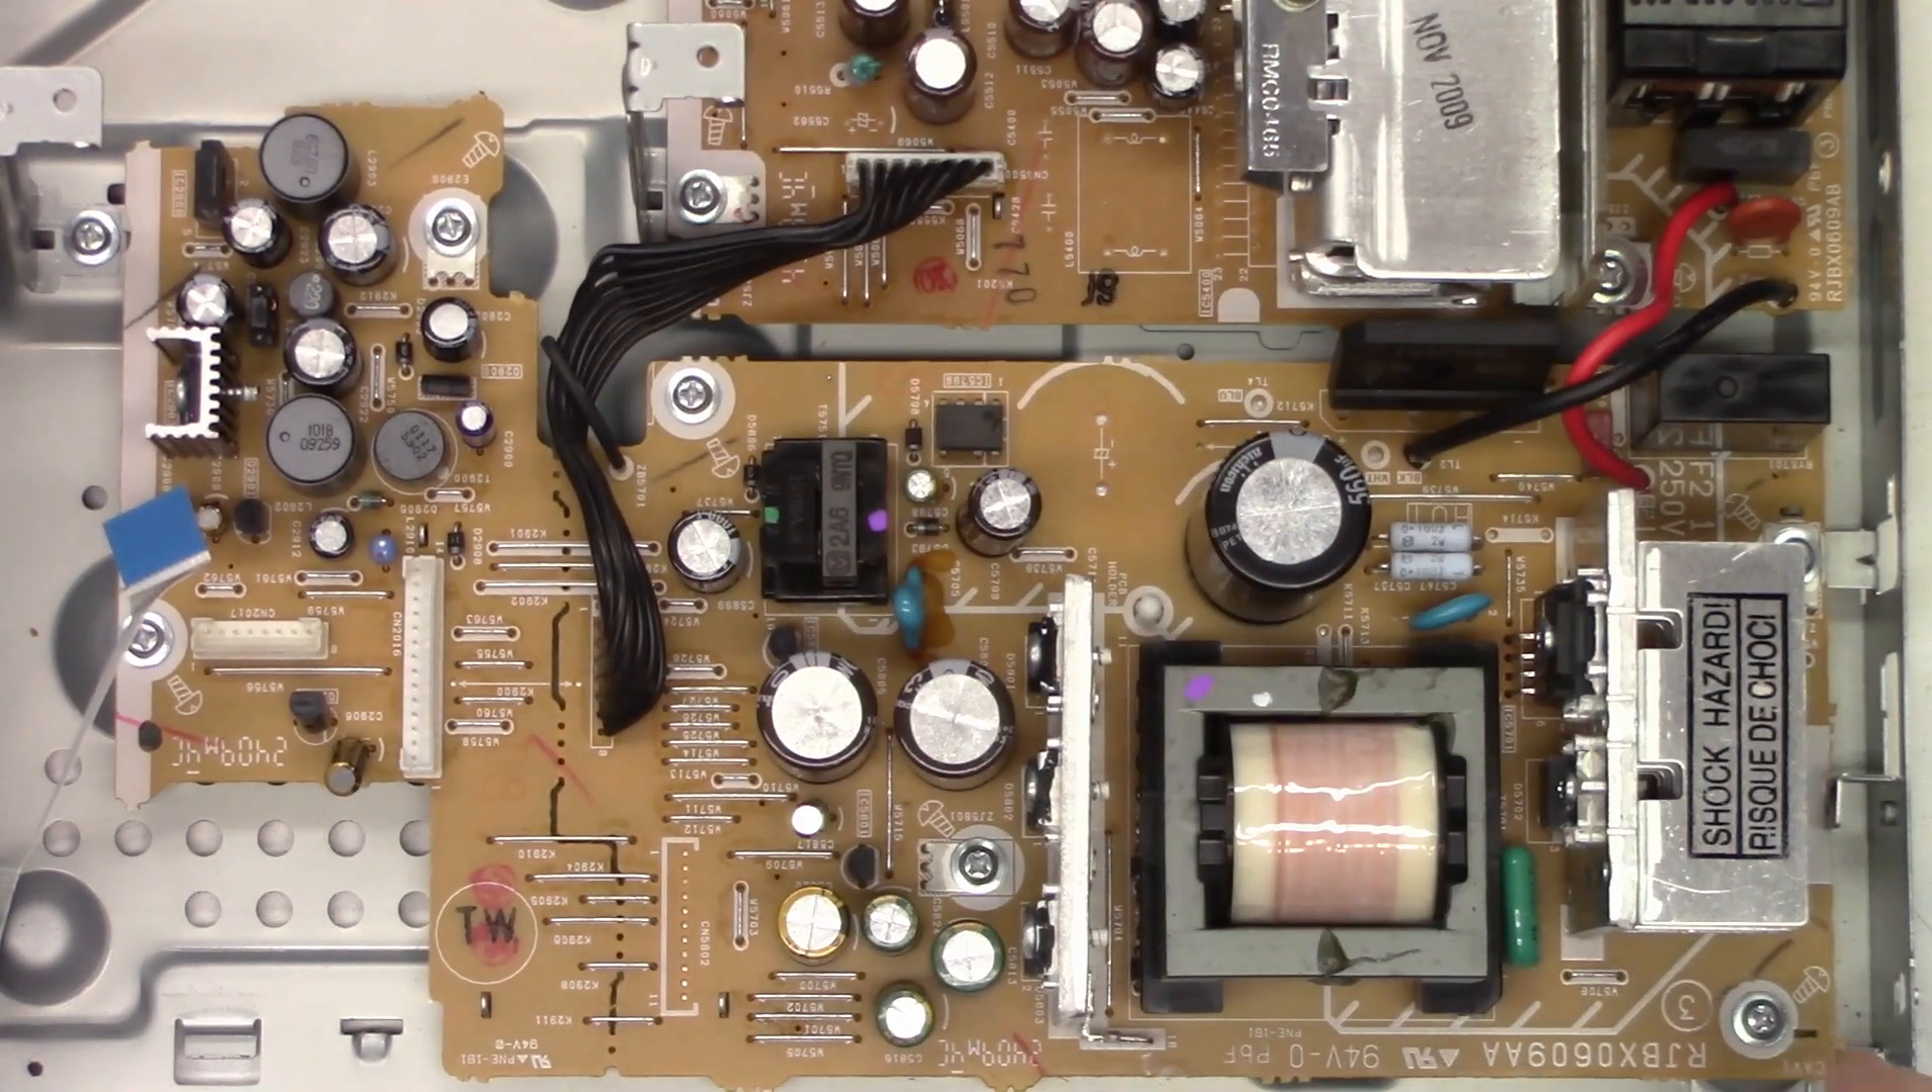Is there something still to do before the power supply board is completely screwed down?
No.